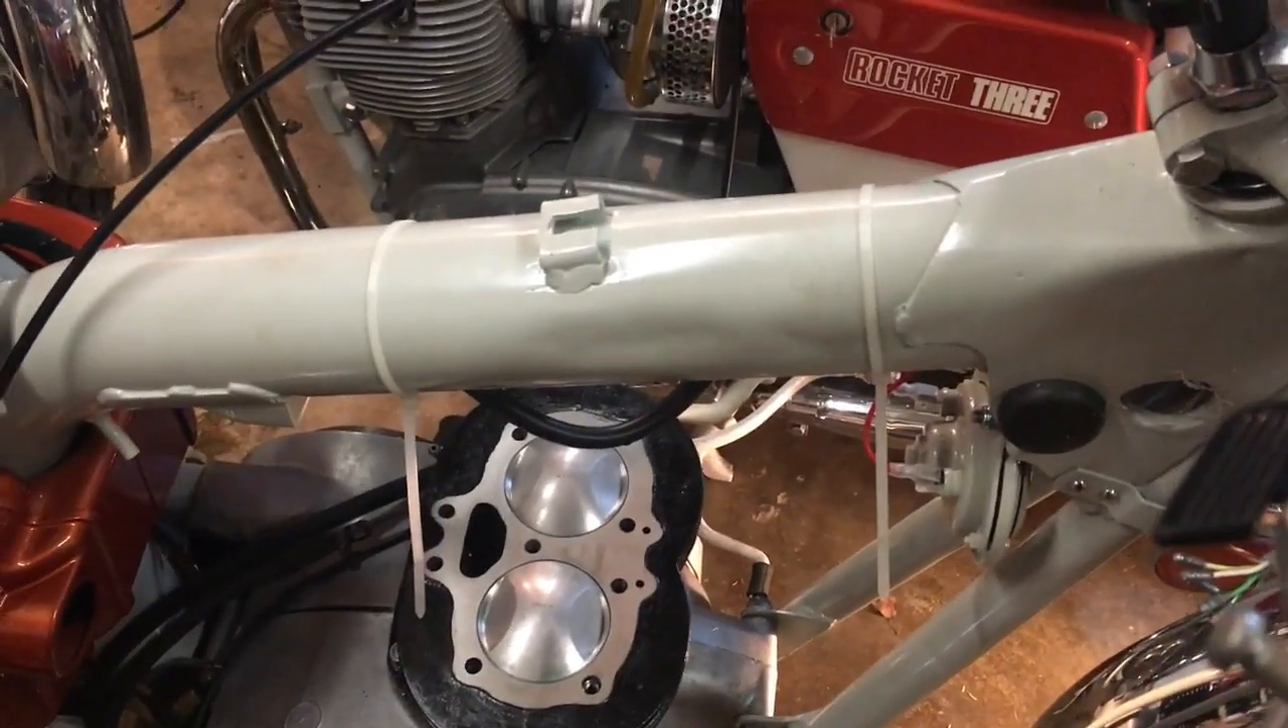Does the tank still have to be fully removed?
No.